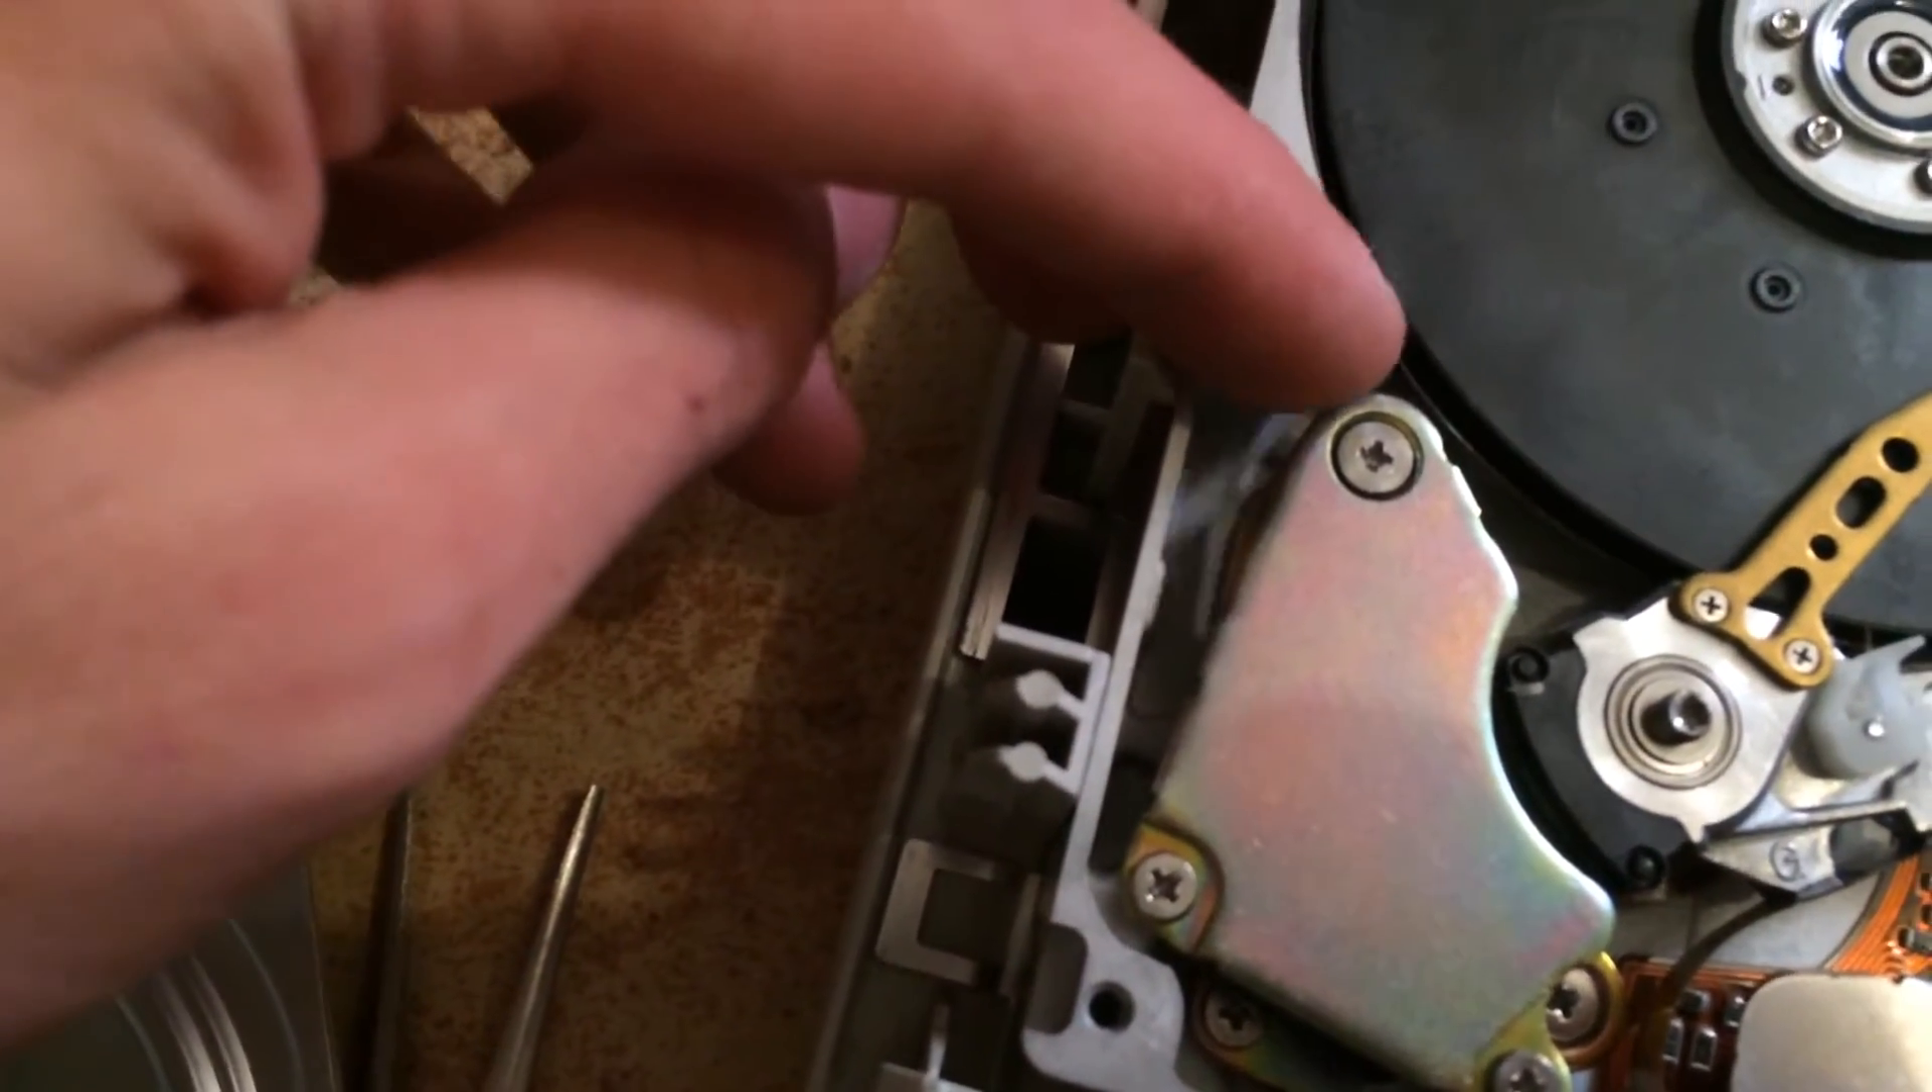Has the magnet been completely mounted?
Yes.